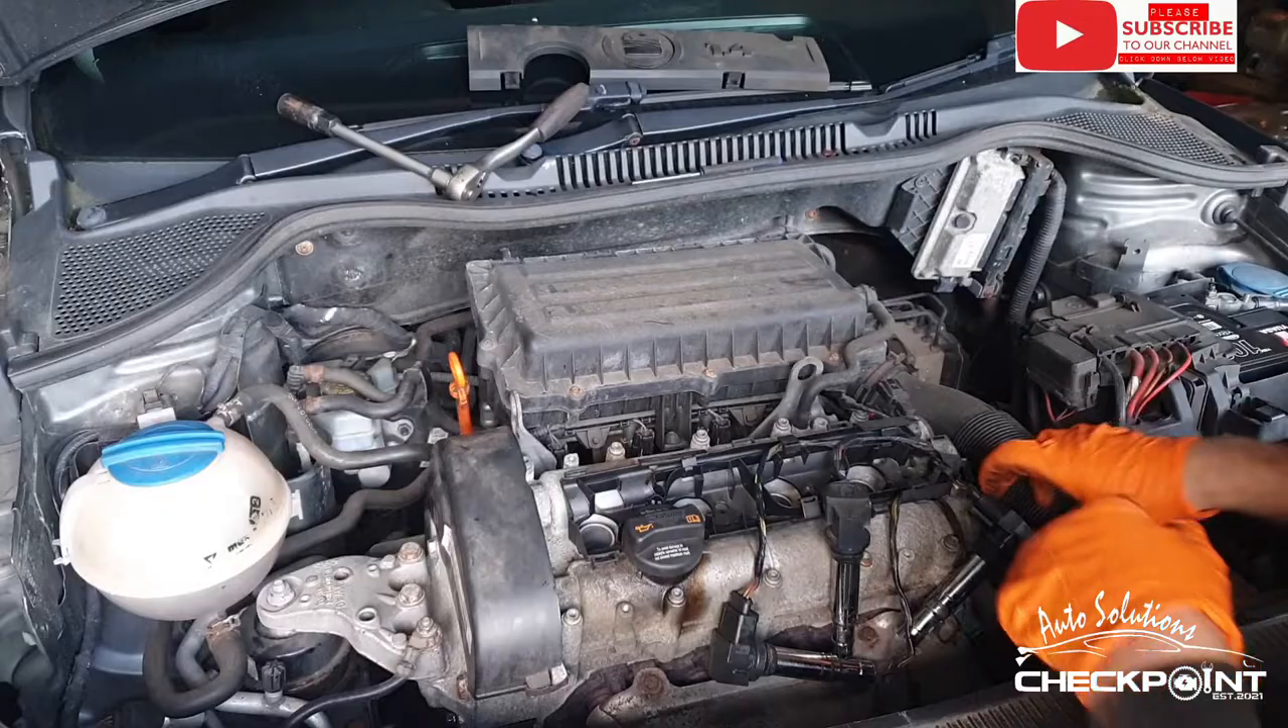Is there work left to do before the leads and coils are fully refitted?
Yes.